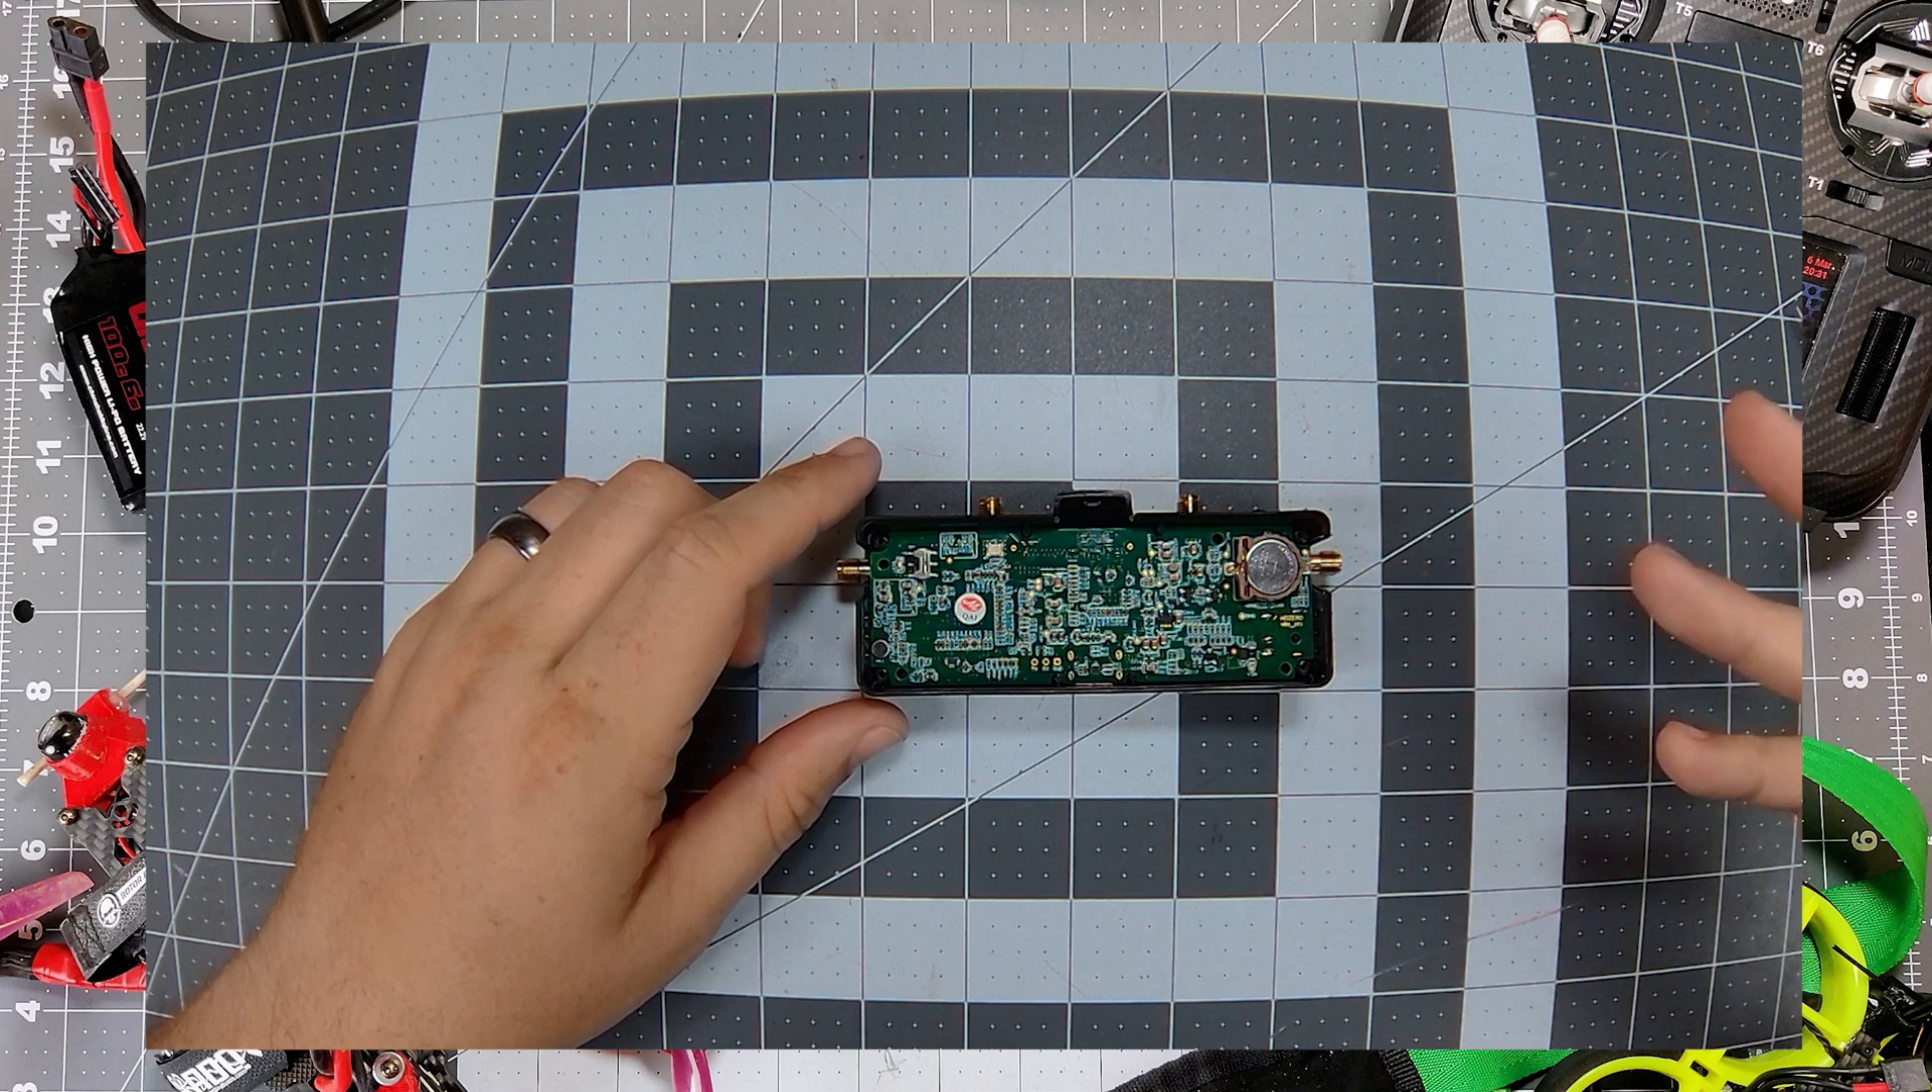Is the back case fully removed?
Yes.